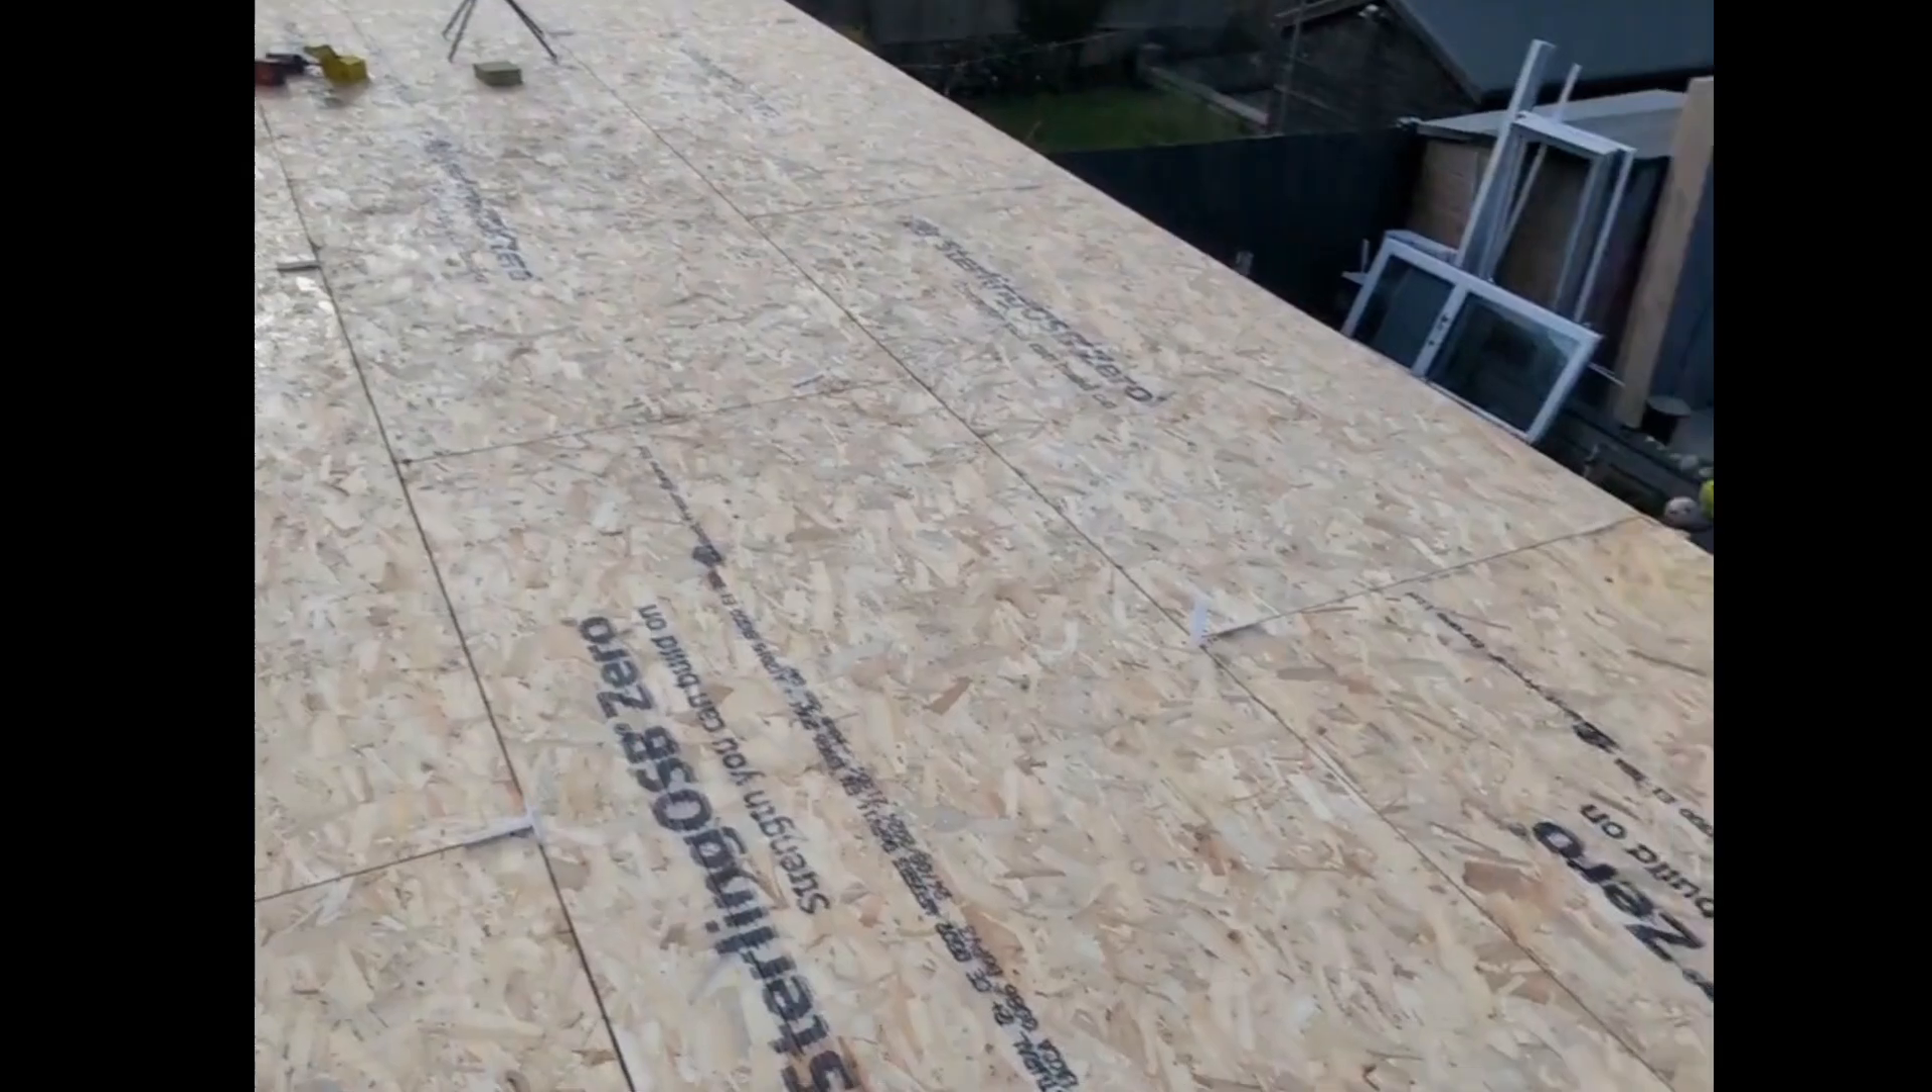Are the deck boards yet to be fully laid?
No.